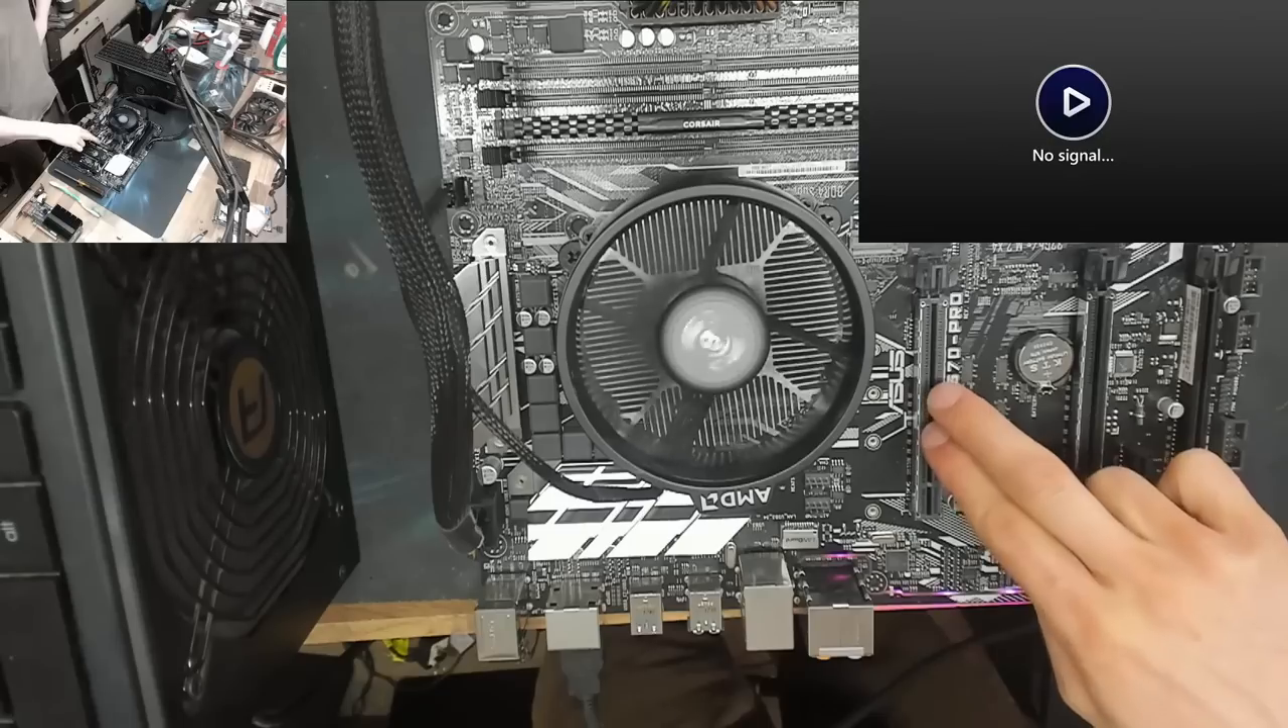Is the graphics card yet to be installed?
Yes.